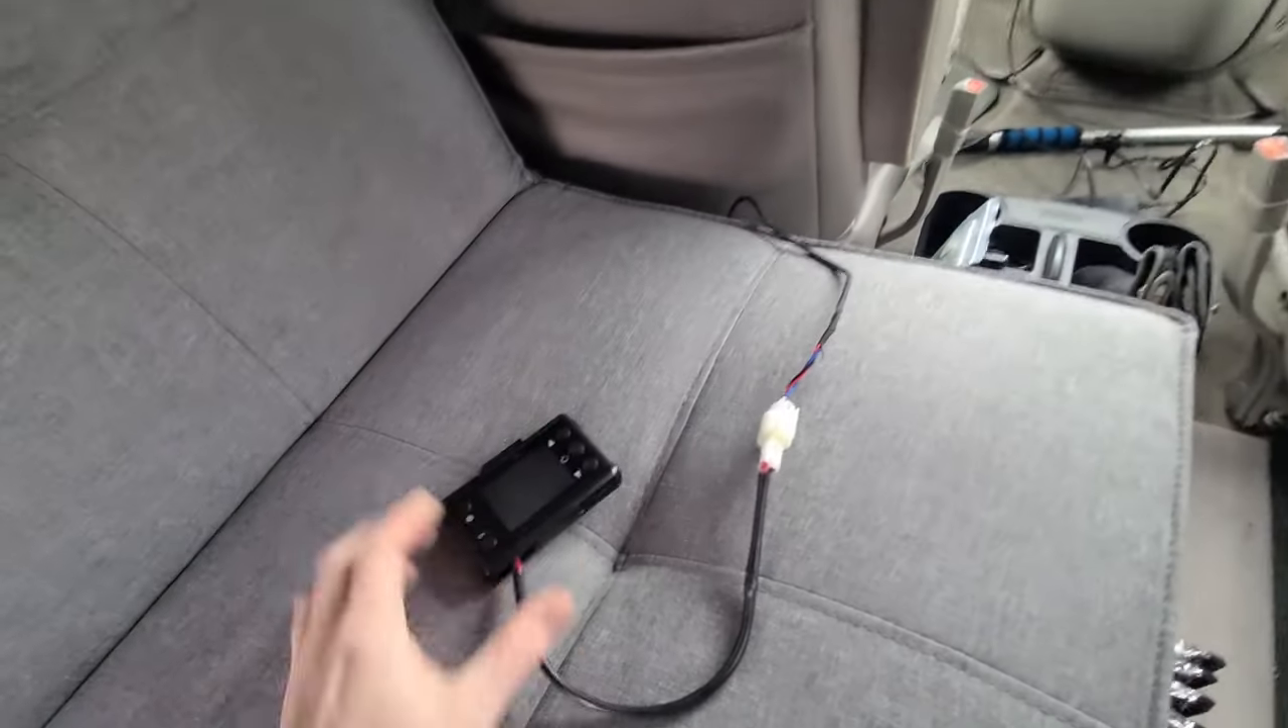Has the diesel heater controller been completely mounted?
No.